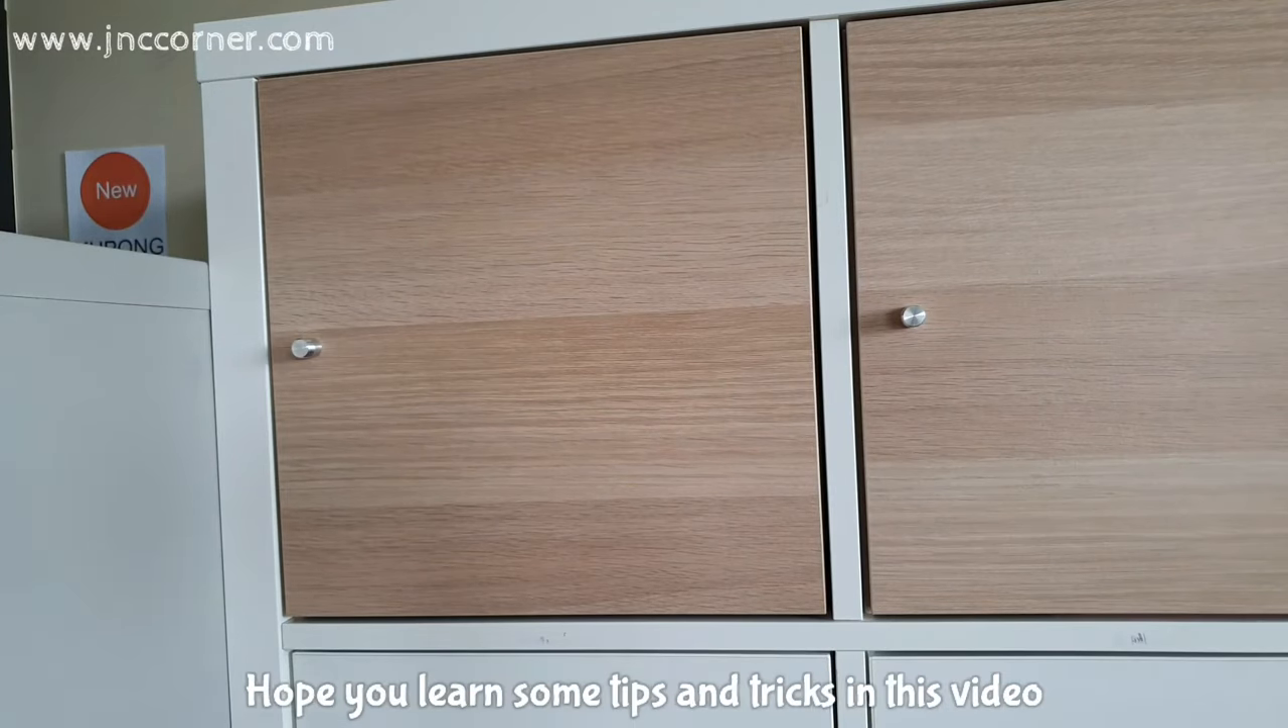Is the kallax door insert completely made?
Yes.